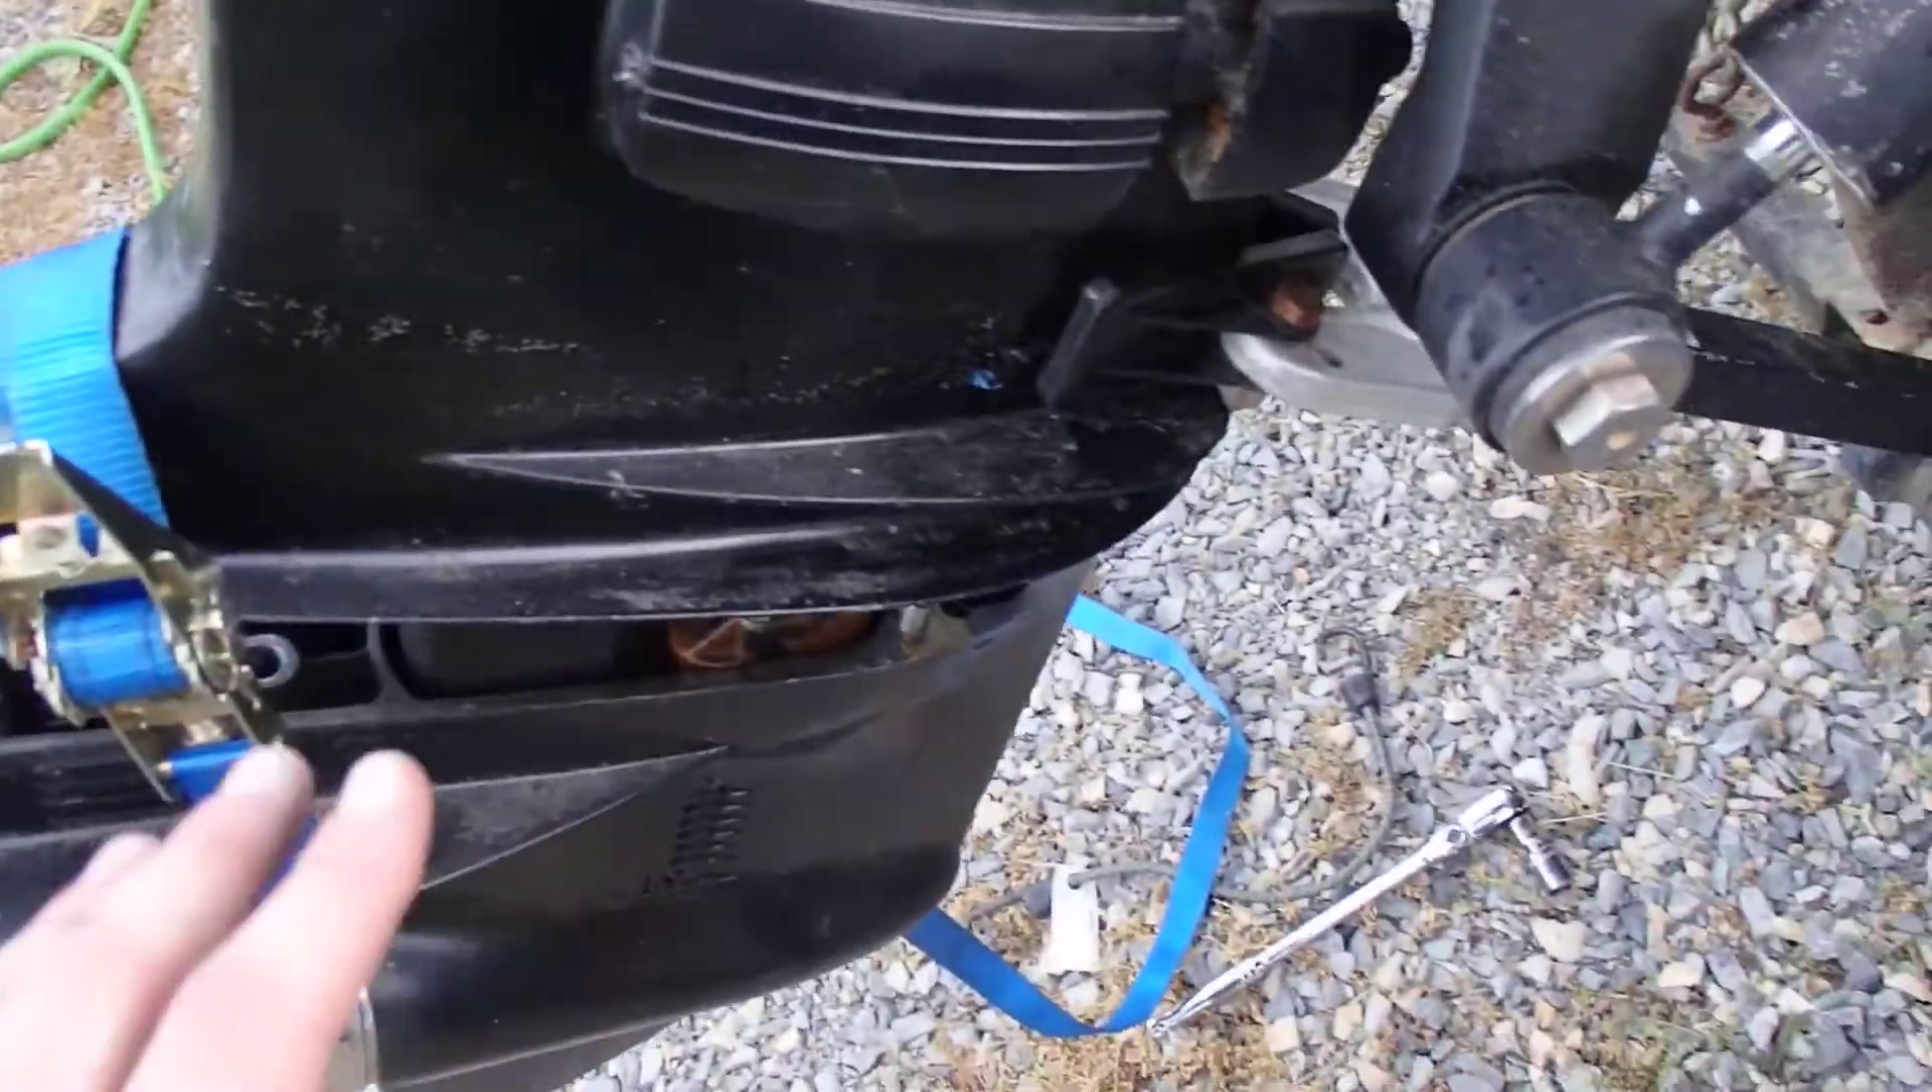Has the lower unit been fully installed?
No.